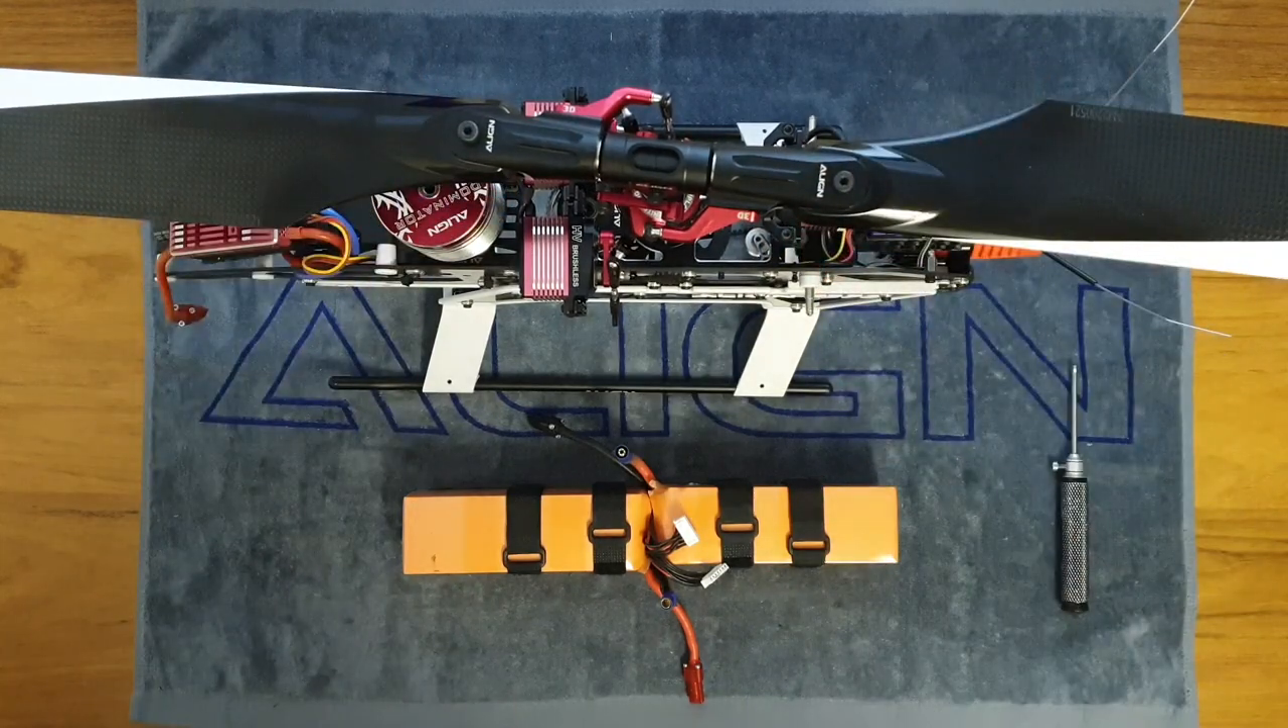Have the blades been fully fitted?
Yes.